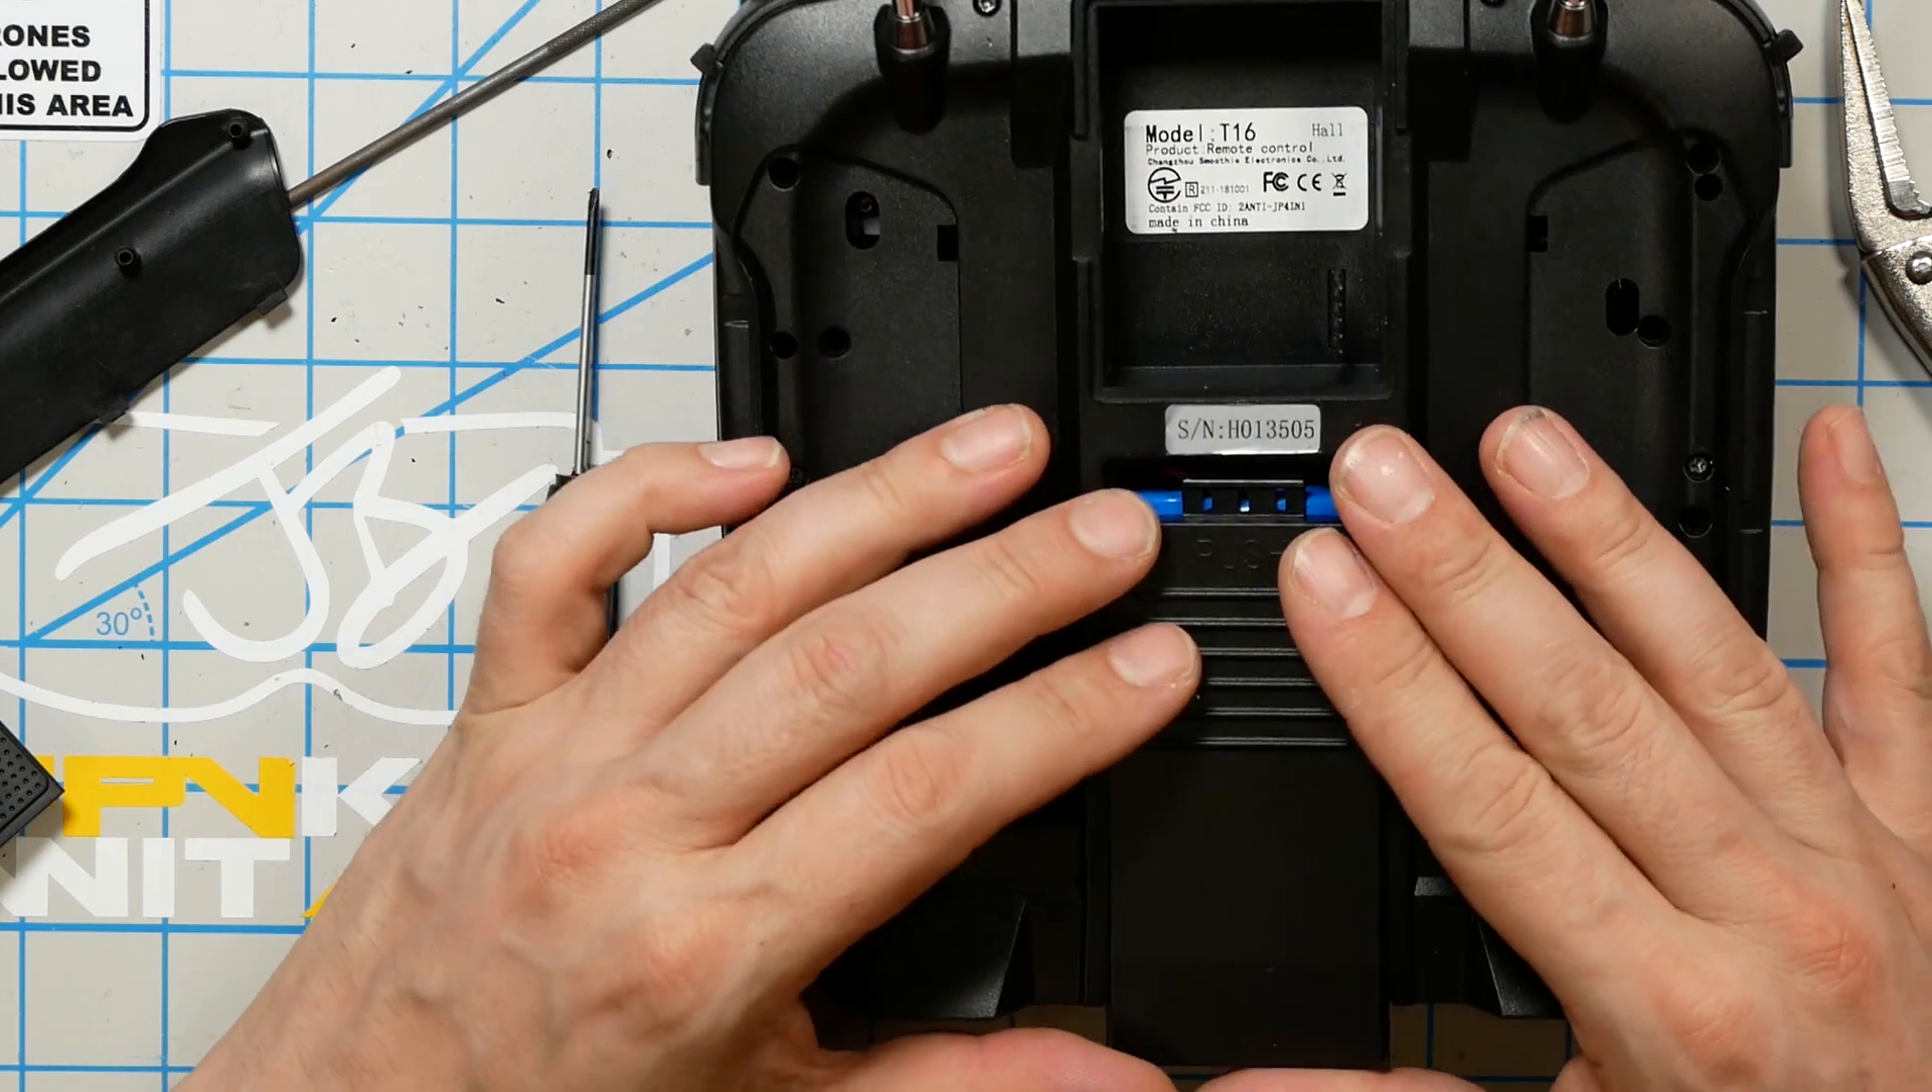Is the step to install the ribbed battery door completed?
No.